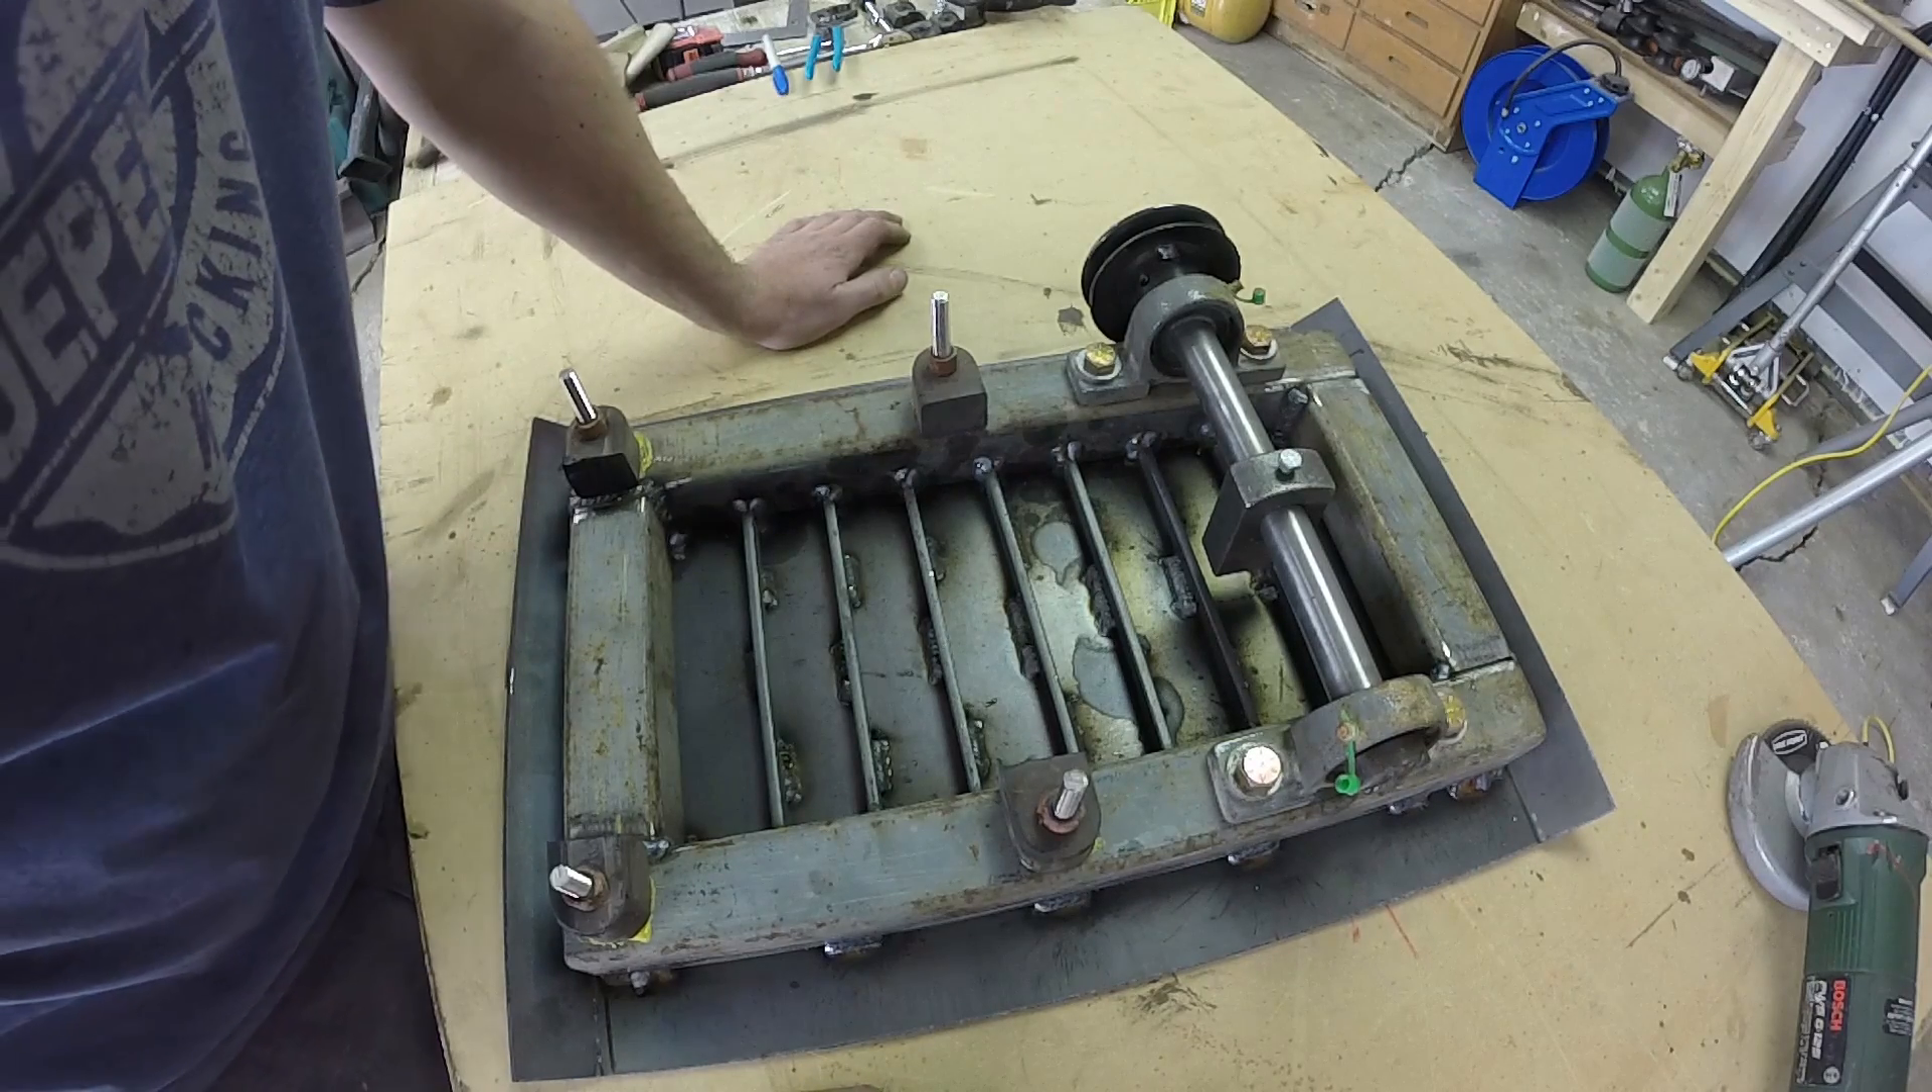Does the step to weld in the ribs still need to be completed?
No.